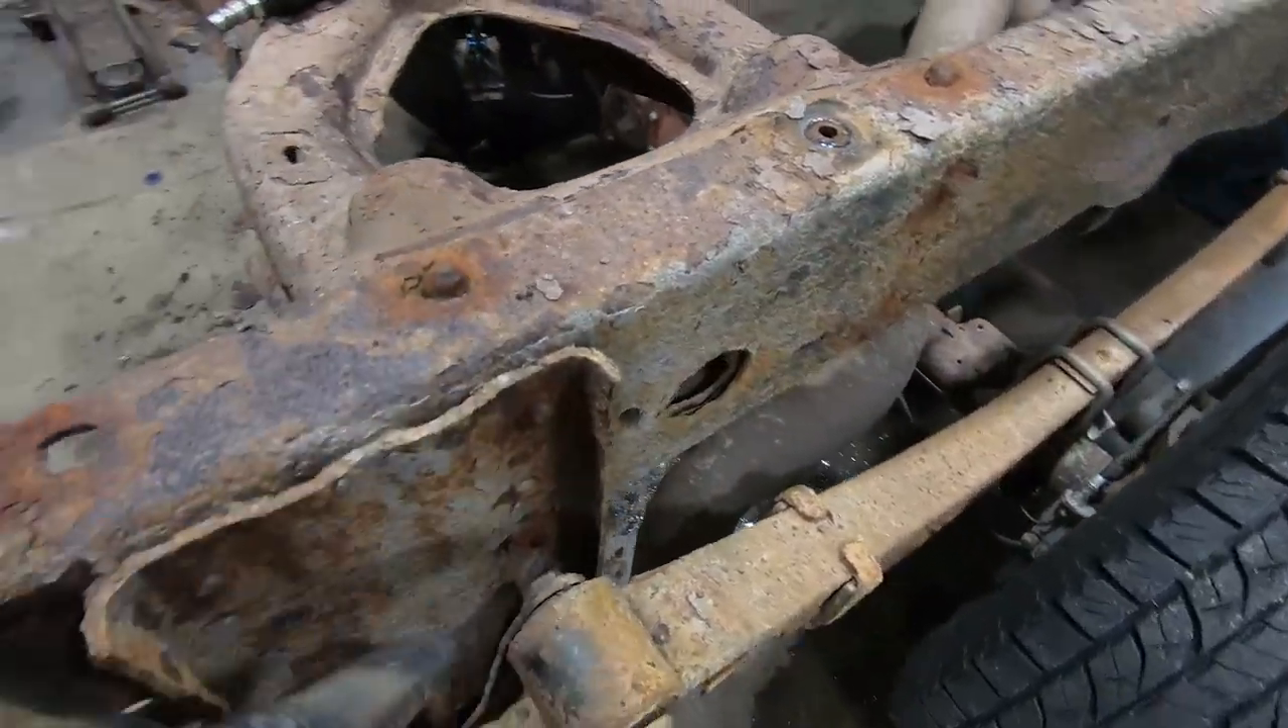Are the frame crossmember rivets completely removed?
No.